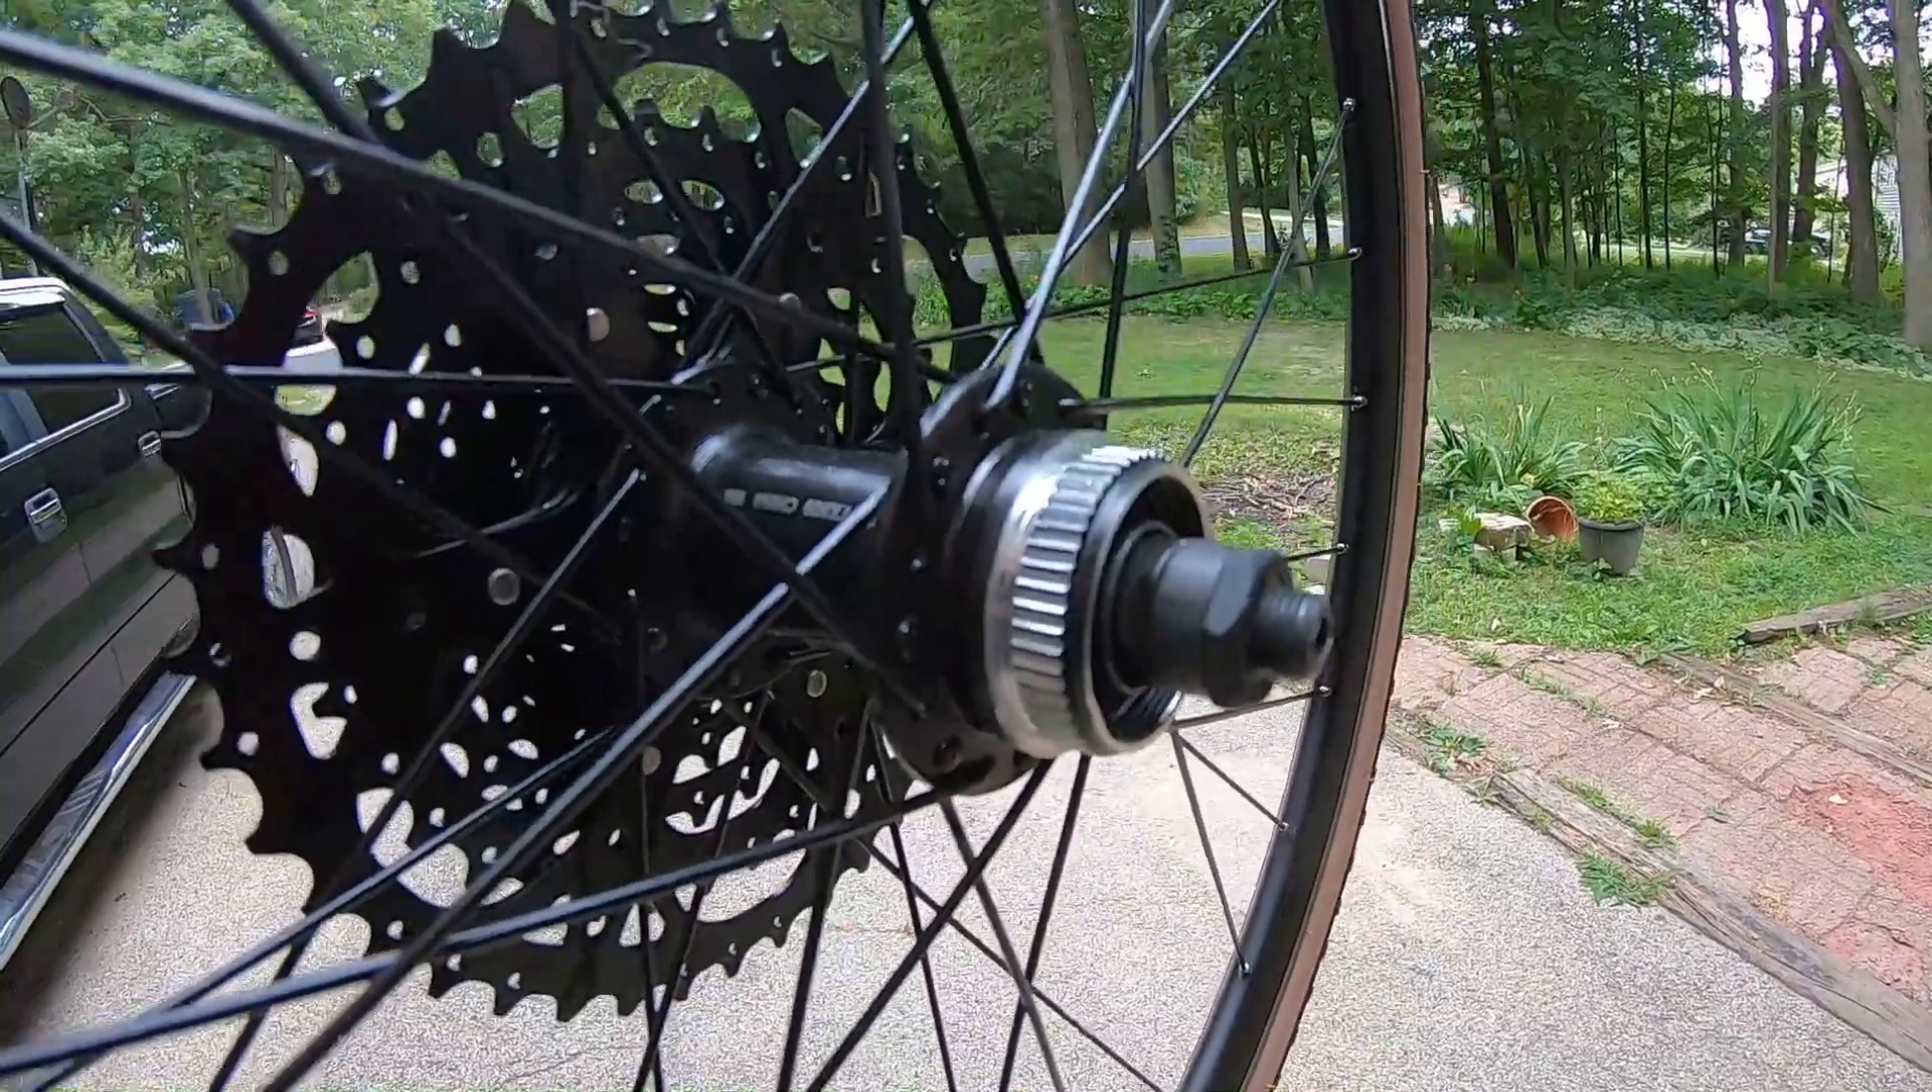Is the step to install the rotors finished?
No.